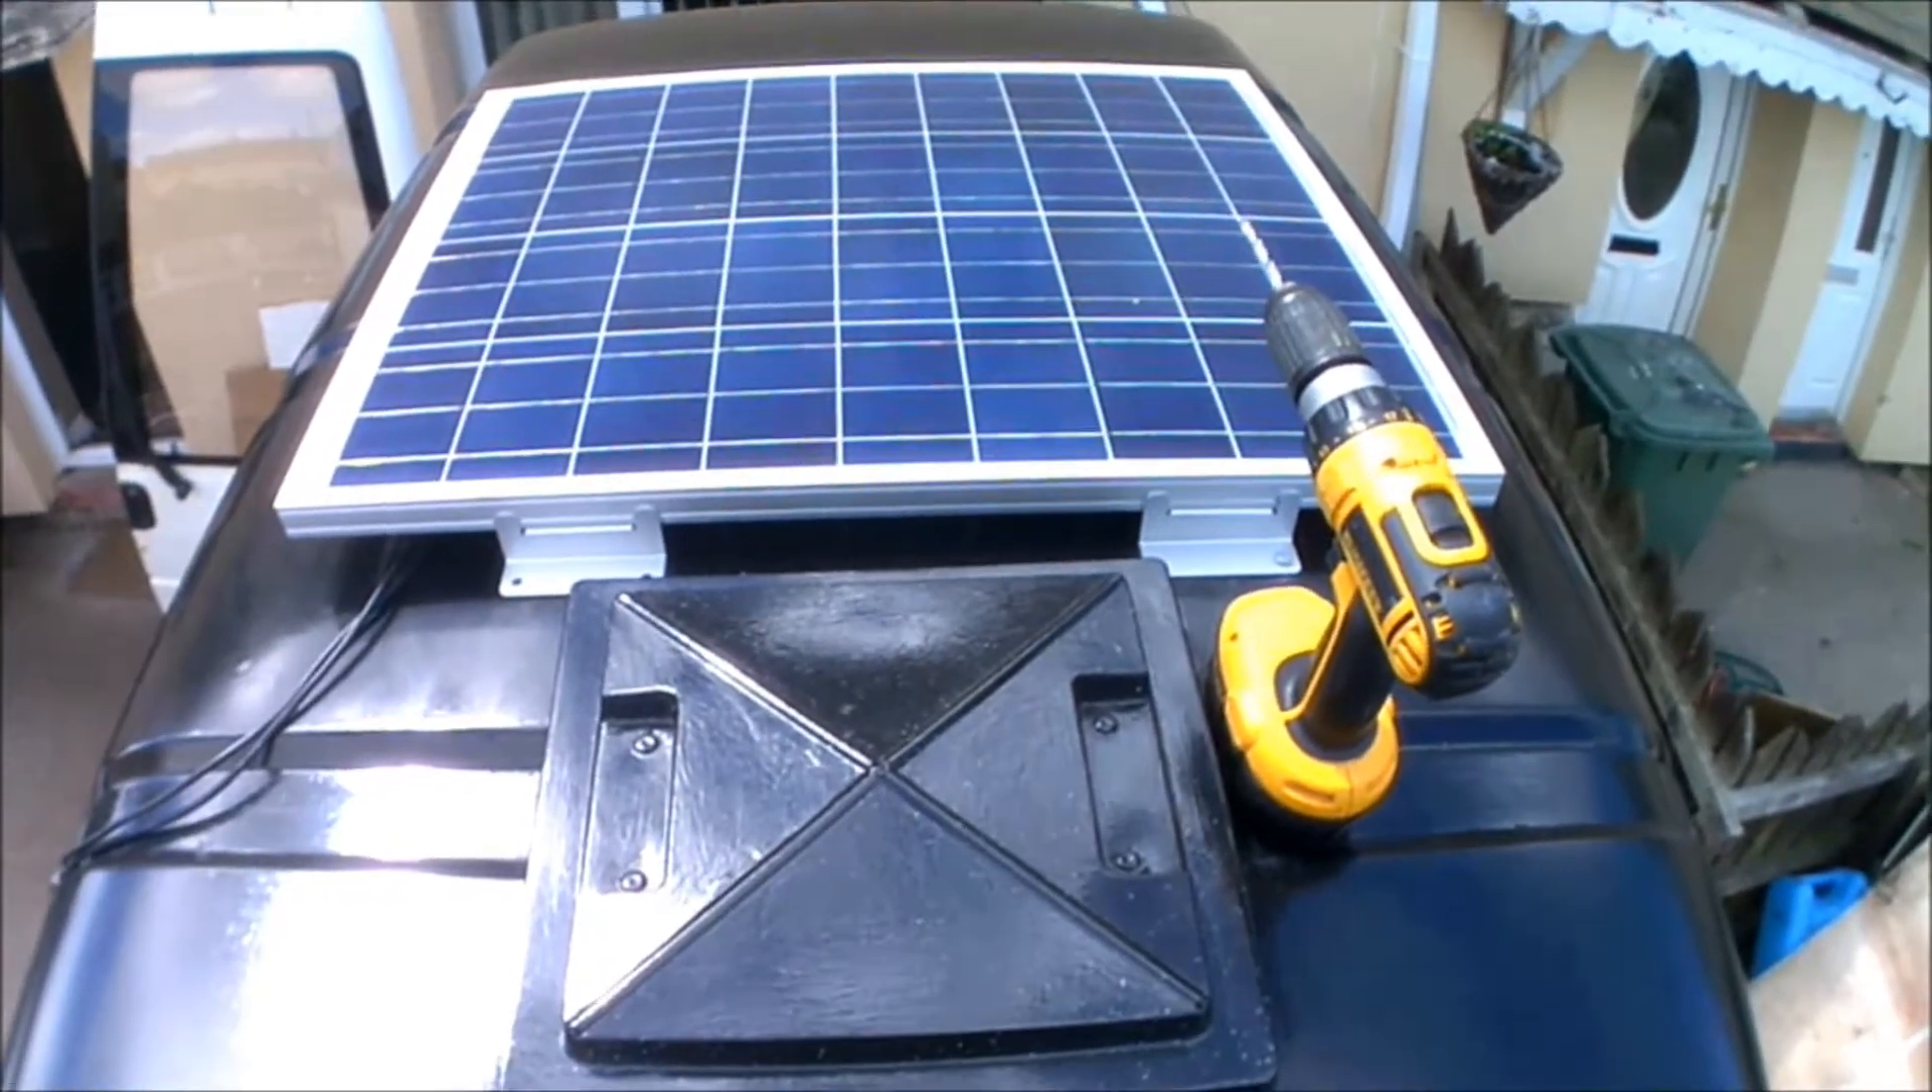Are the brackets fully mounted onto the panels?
Yes.